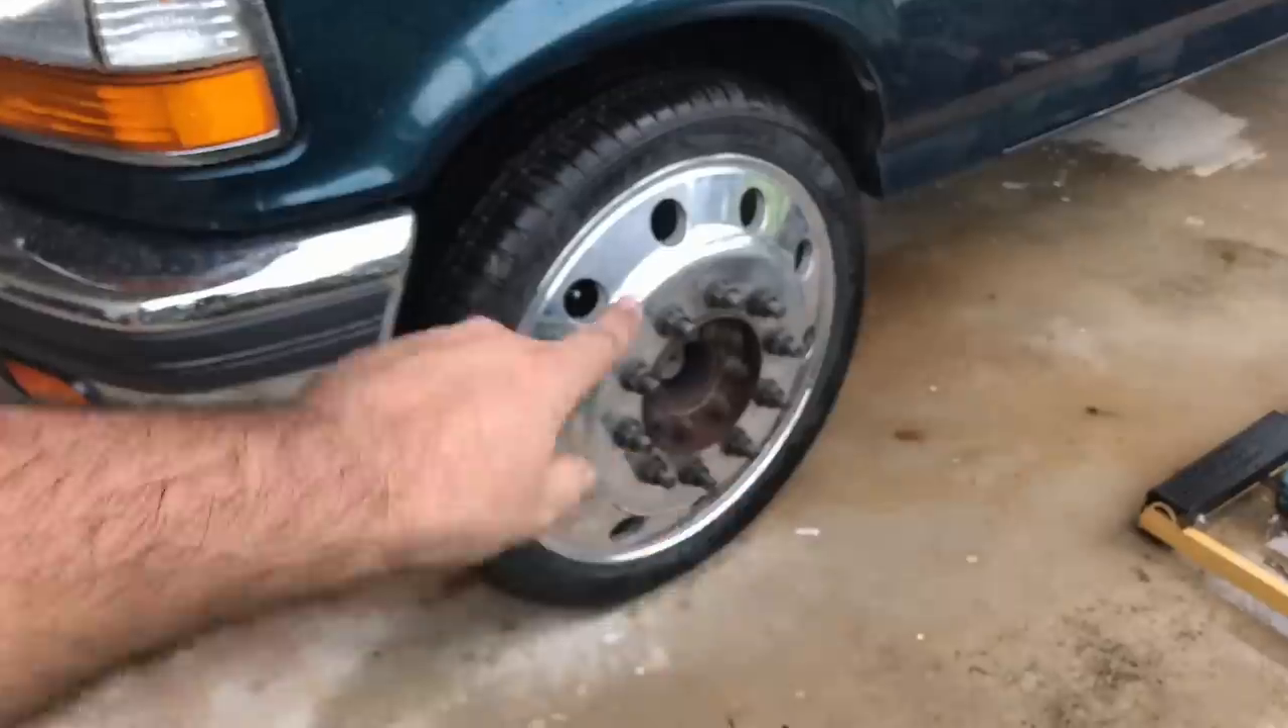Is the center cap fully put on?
No.